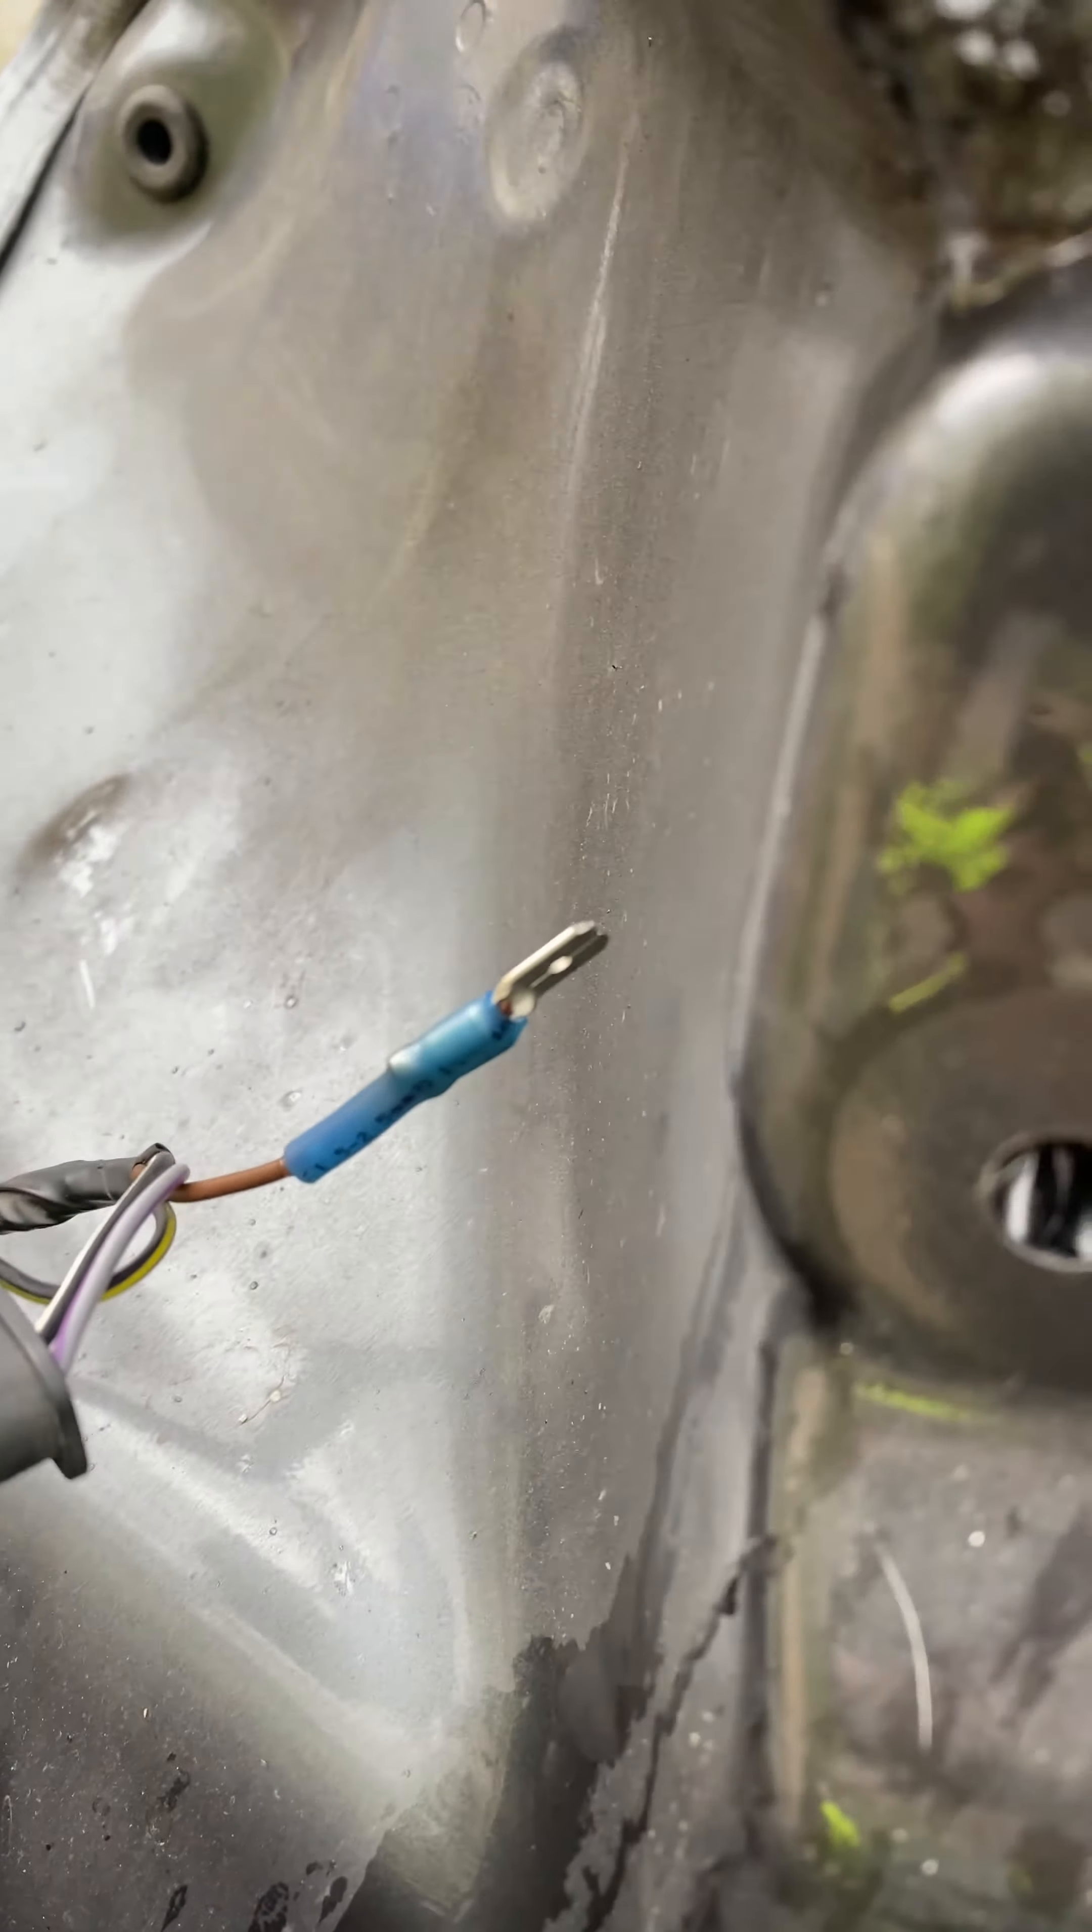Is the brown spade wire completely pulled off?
Yes.